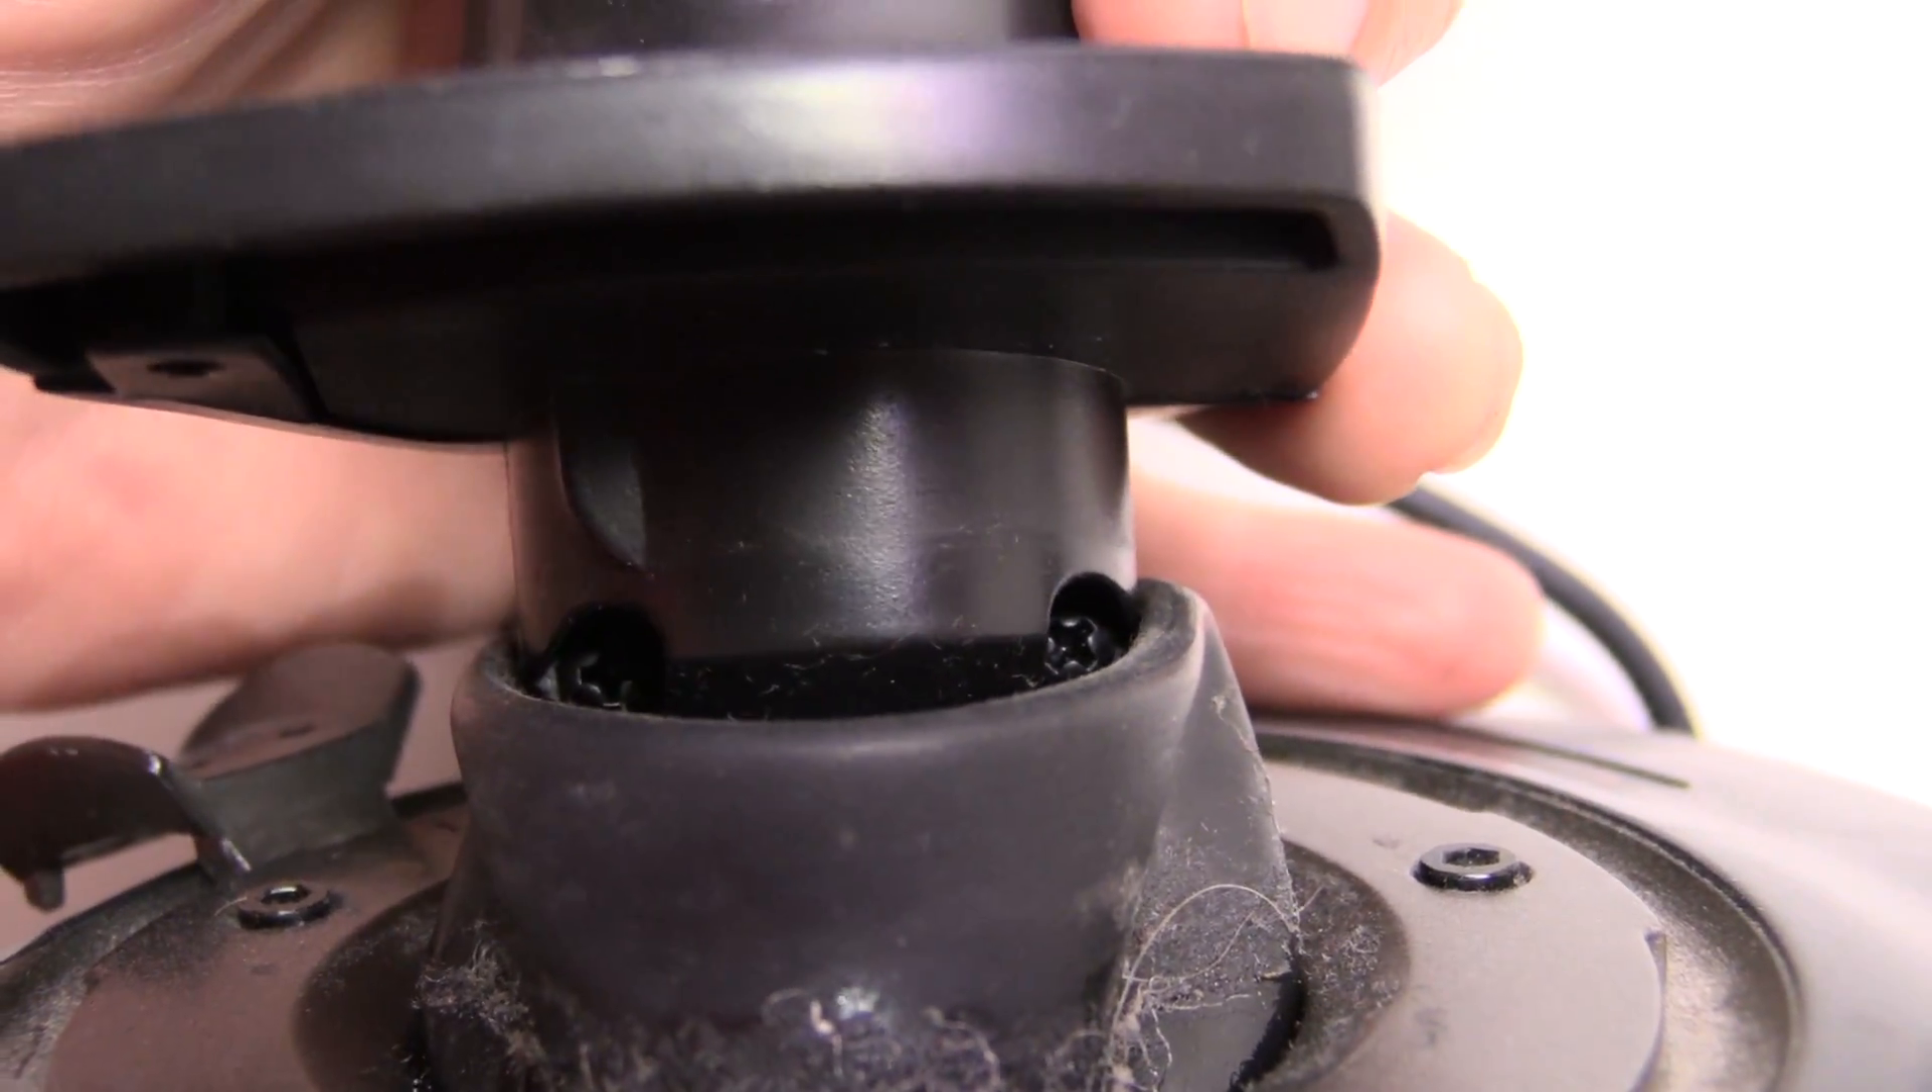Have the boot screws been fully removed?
No.